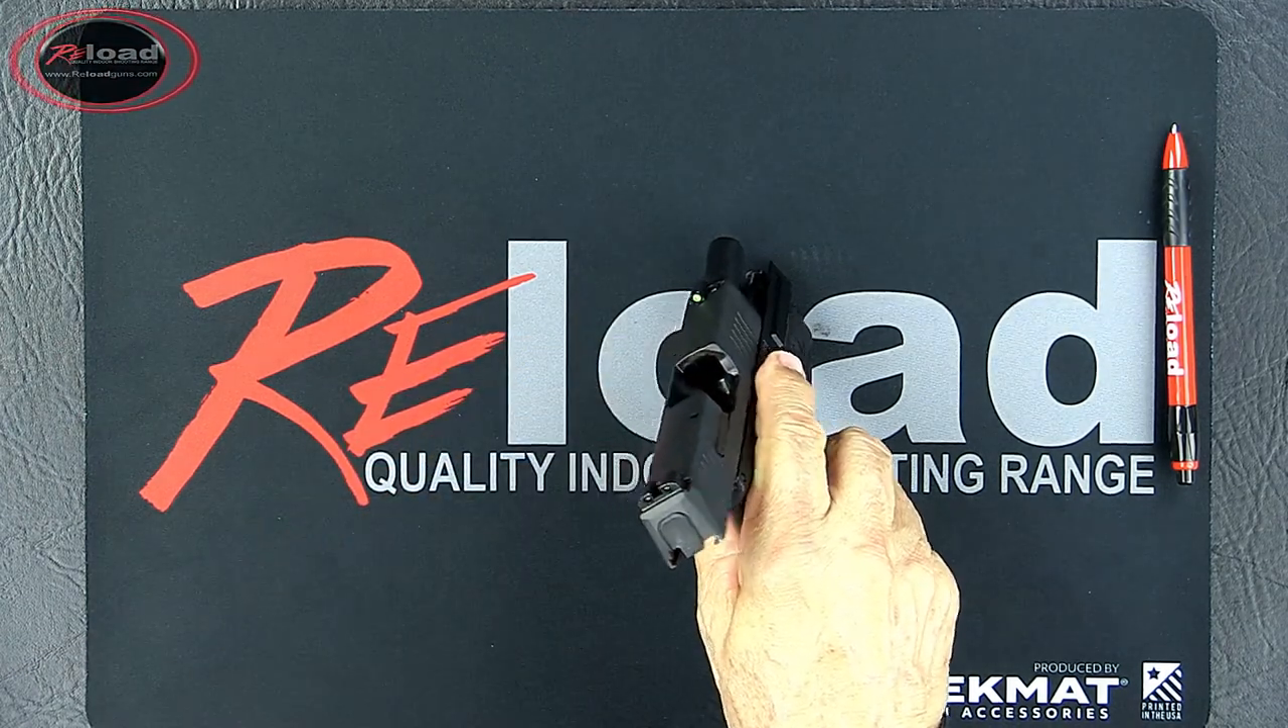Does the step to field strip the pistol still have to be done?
Yes.